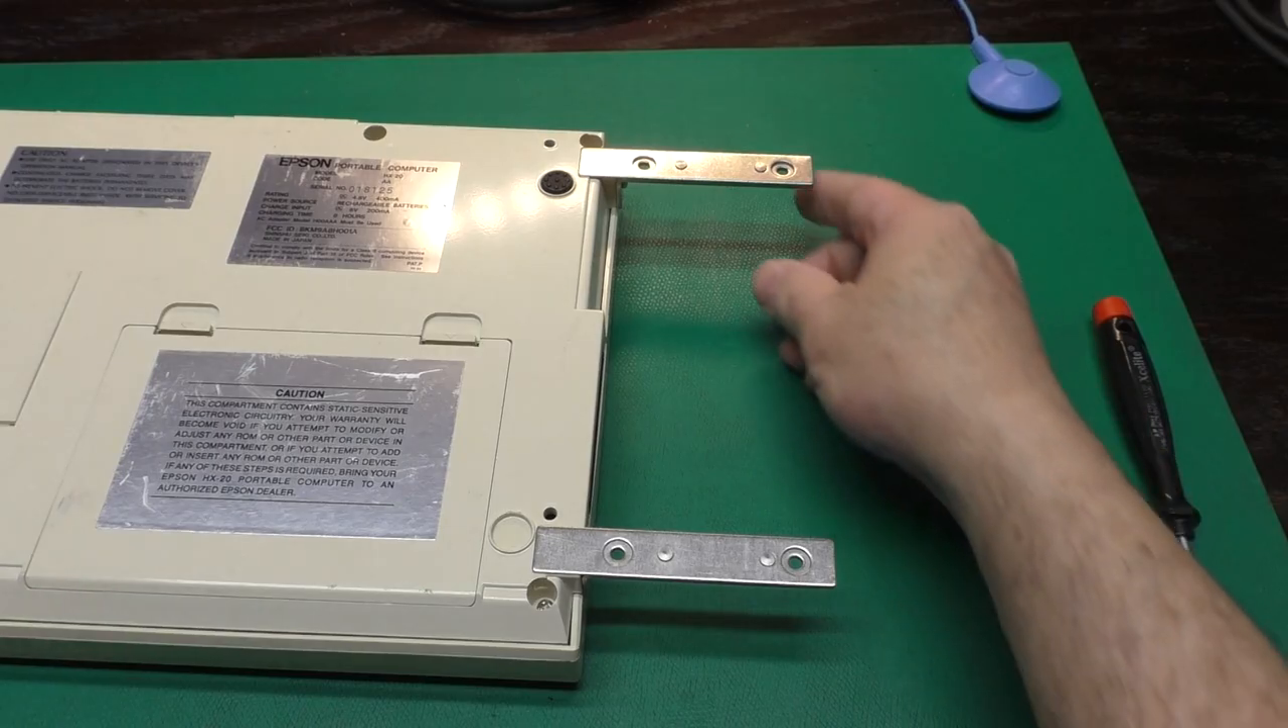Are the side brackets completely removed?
No.